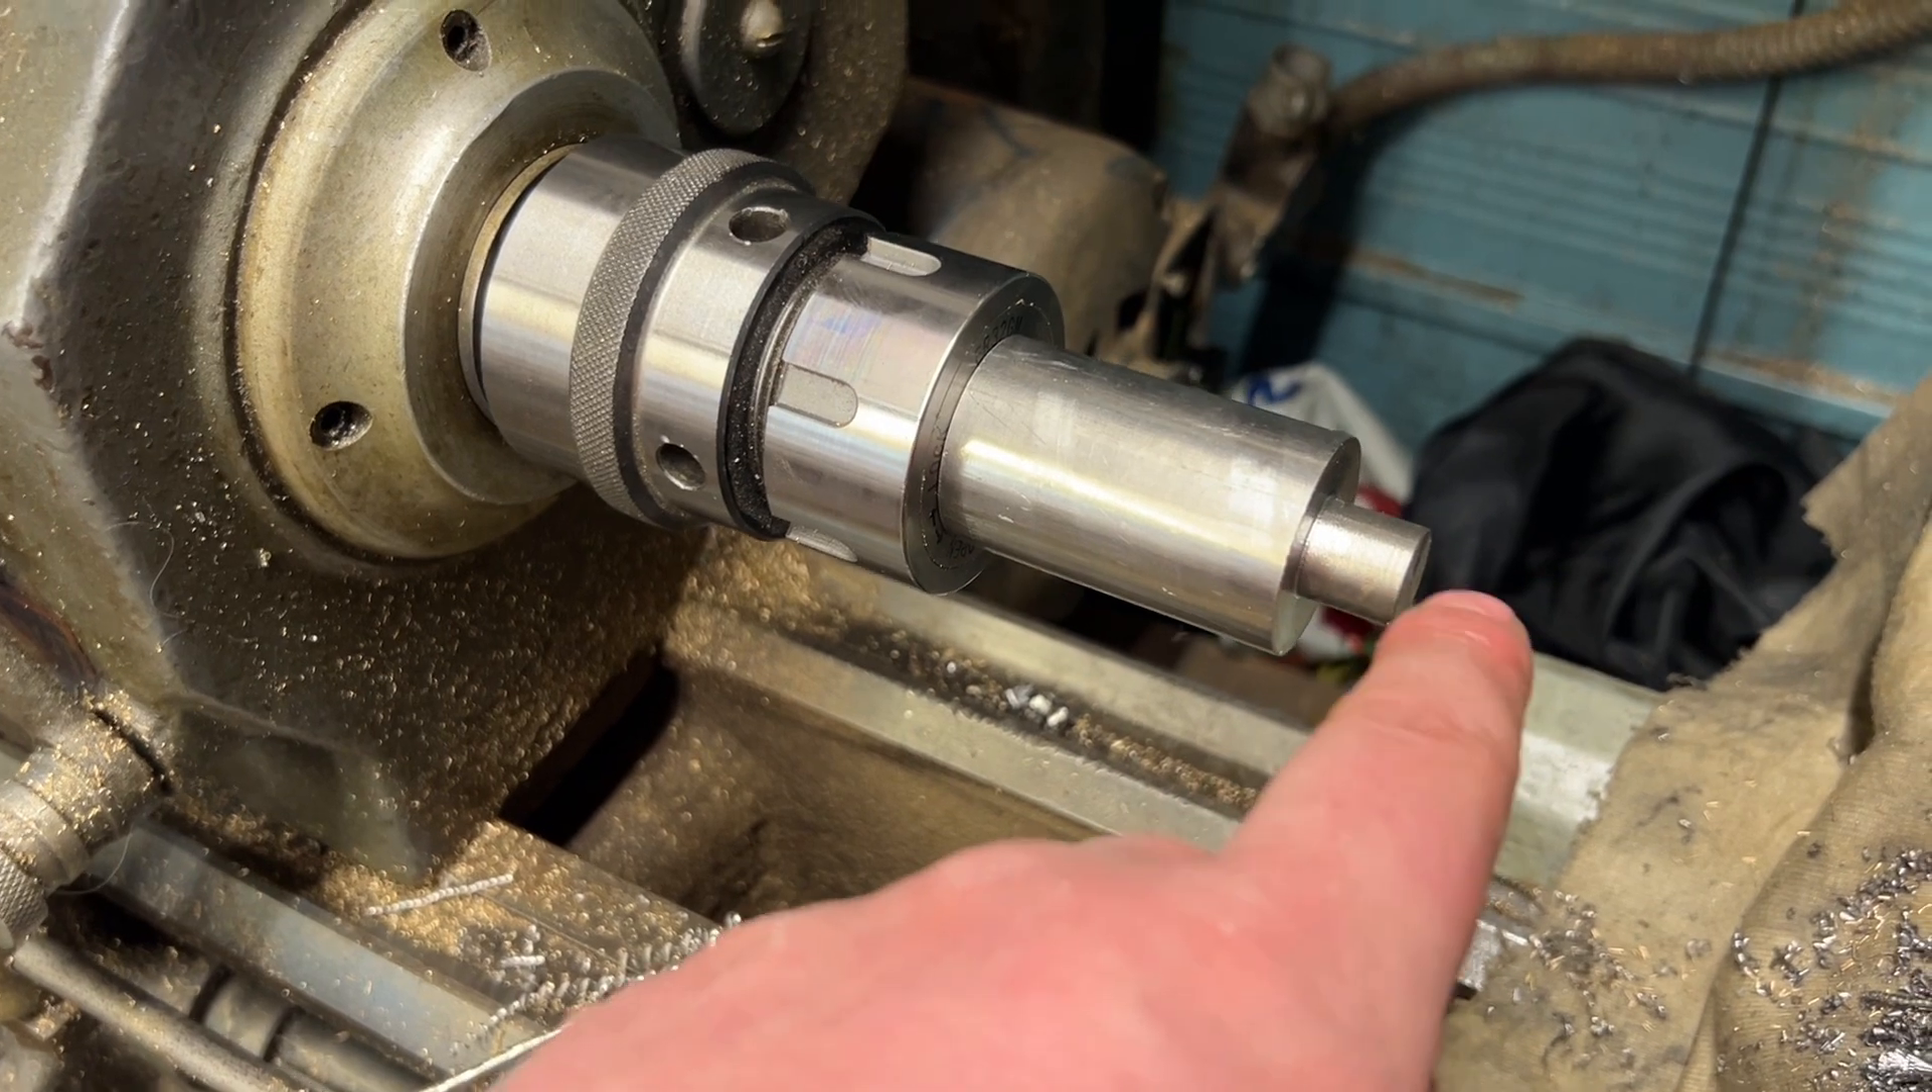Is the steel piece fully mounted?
Yes.